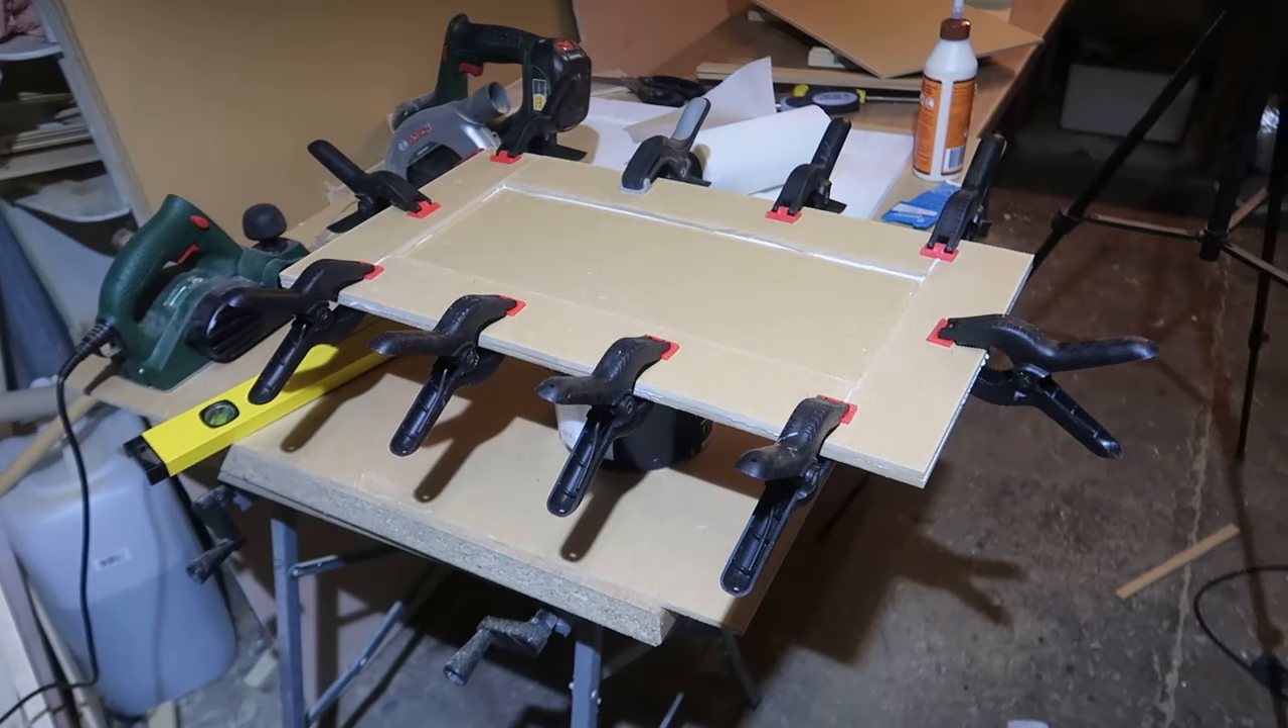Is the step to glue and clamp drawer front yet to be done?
No.